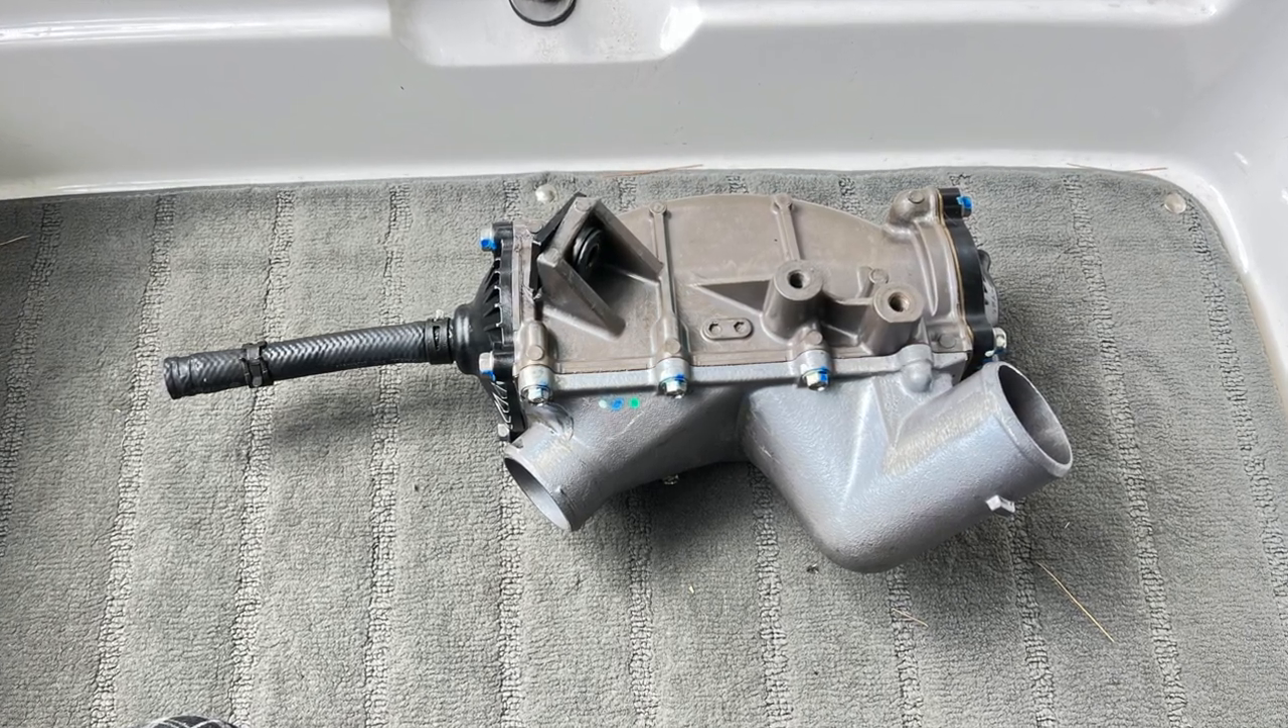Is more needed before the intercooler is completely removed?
No.